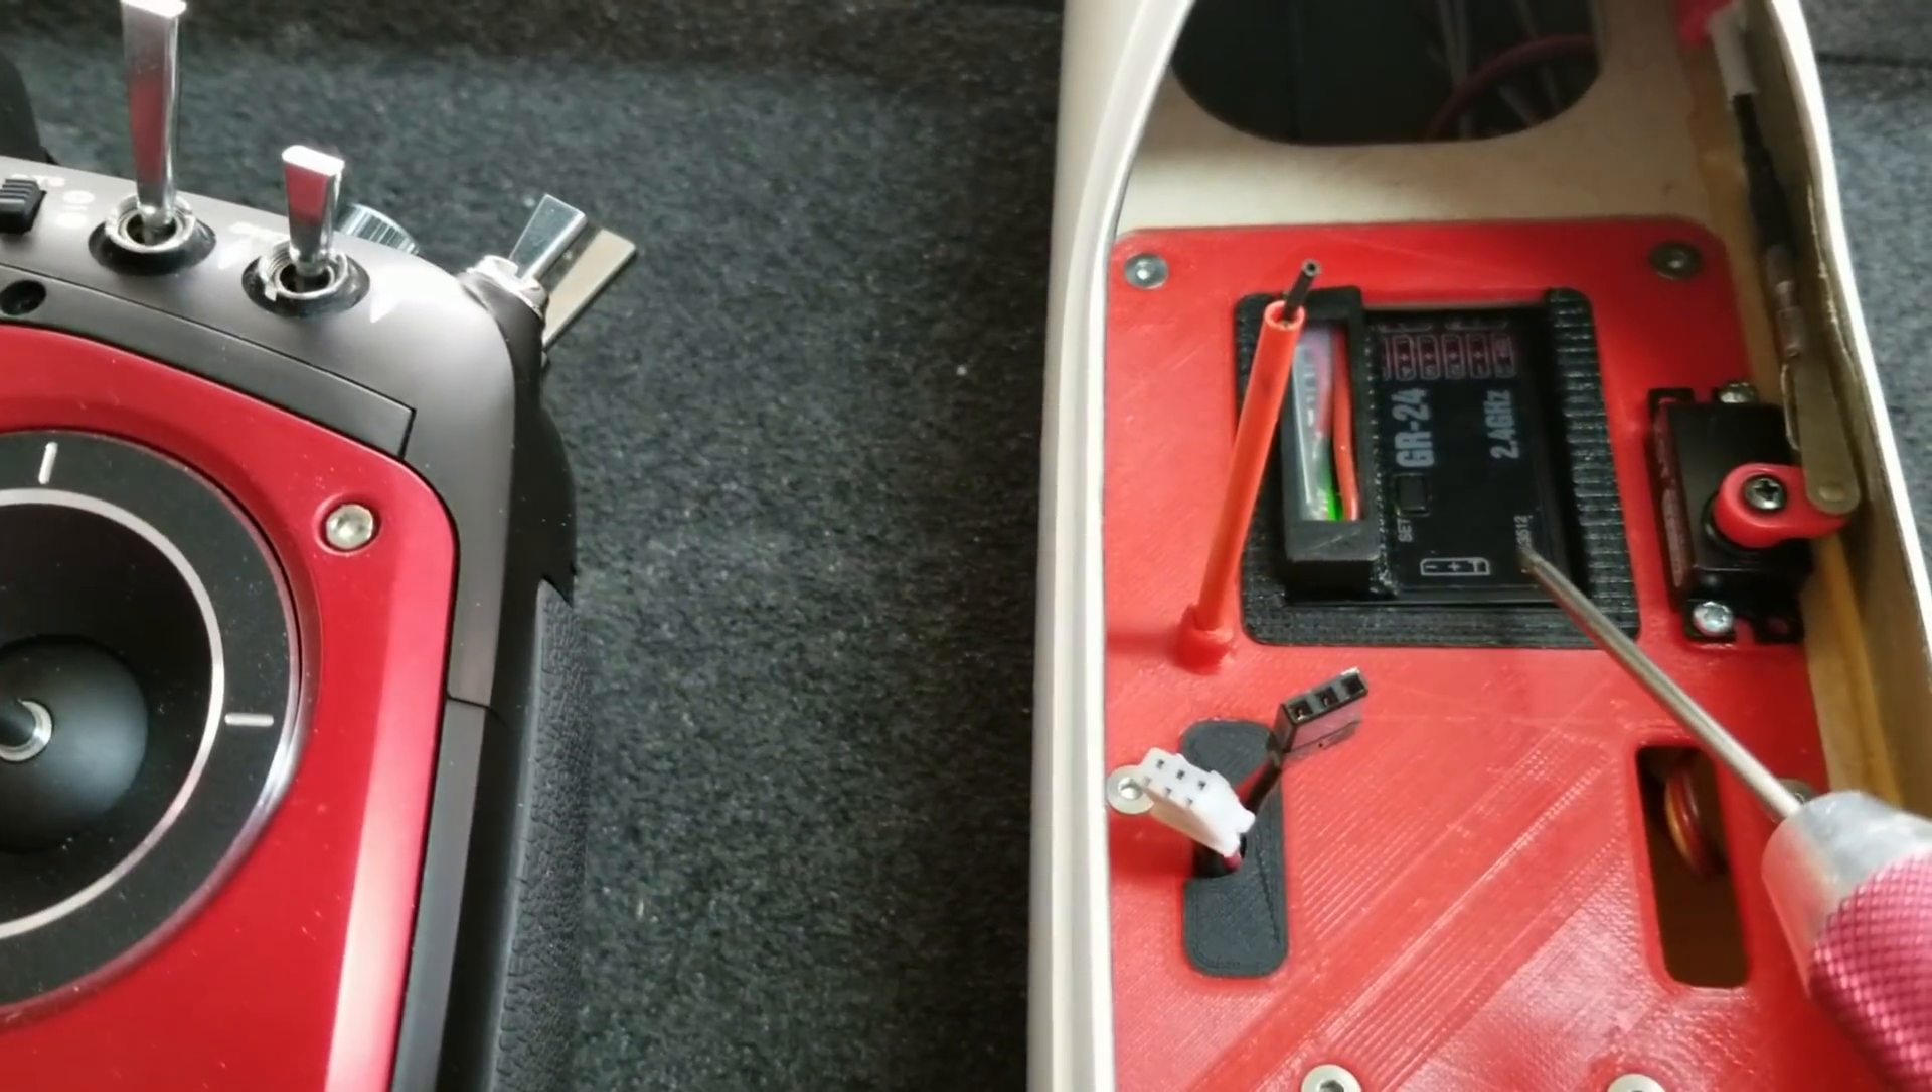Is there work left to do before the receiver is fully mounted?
No.